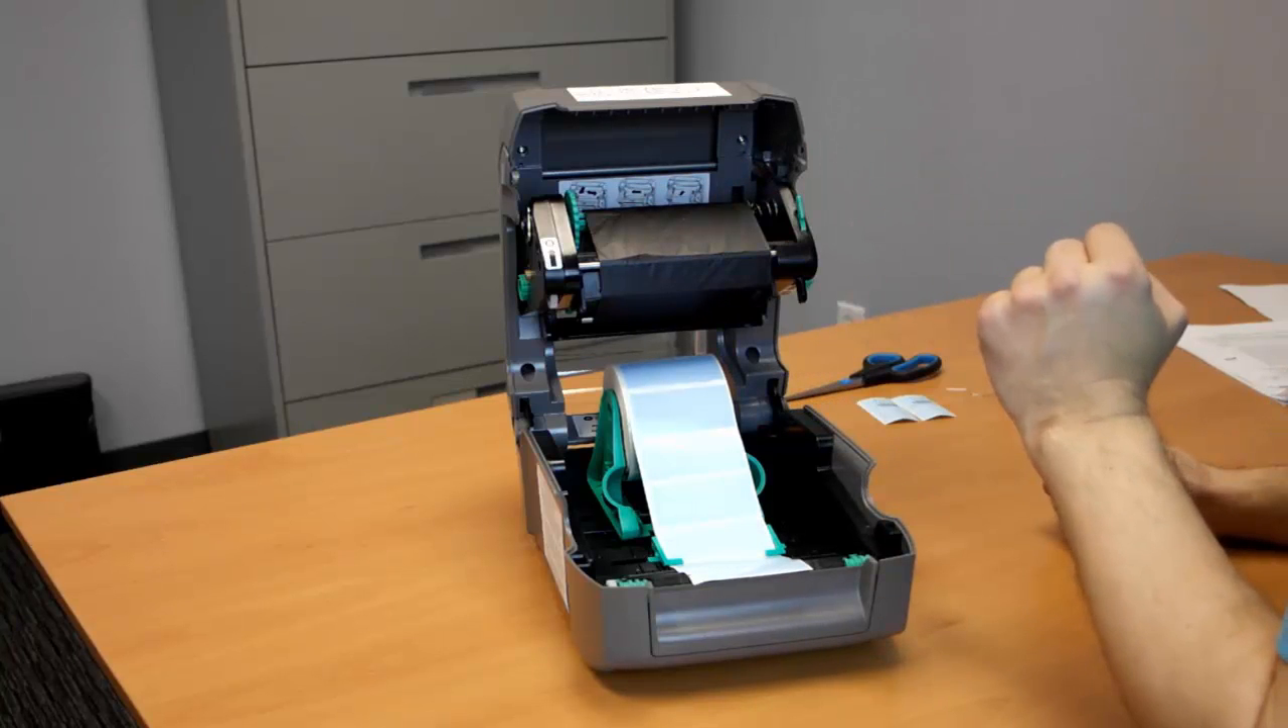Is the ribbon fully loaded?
Yes.